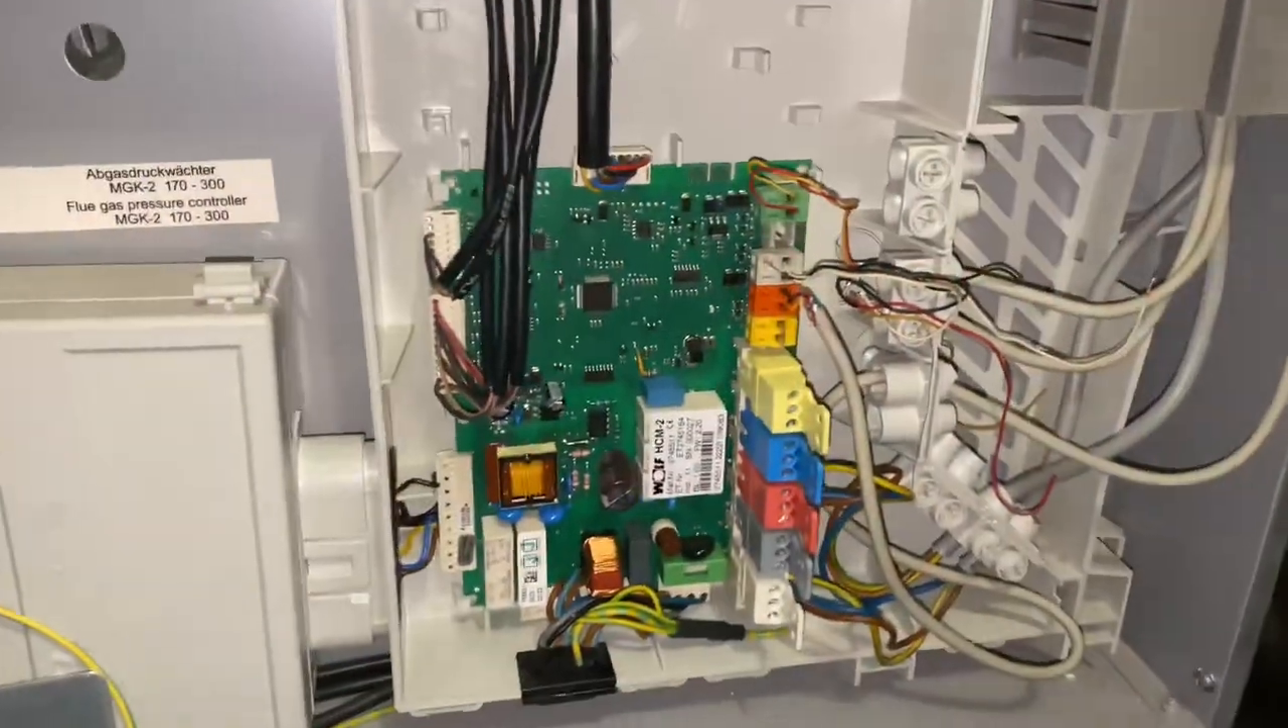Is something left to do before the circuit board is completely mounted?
No.